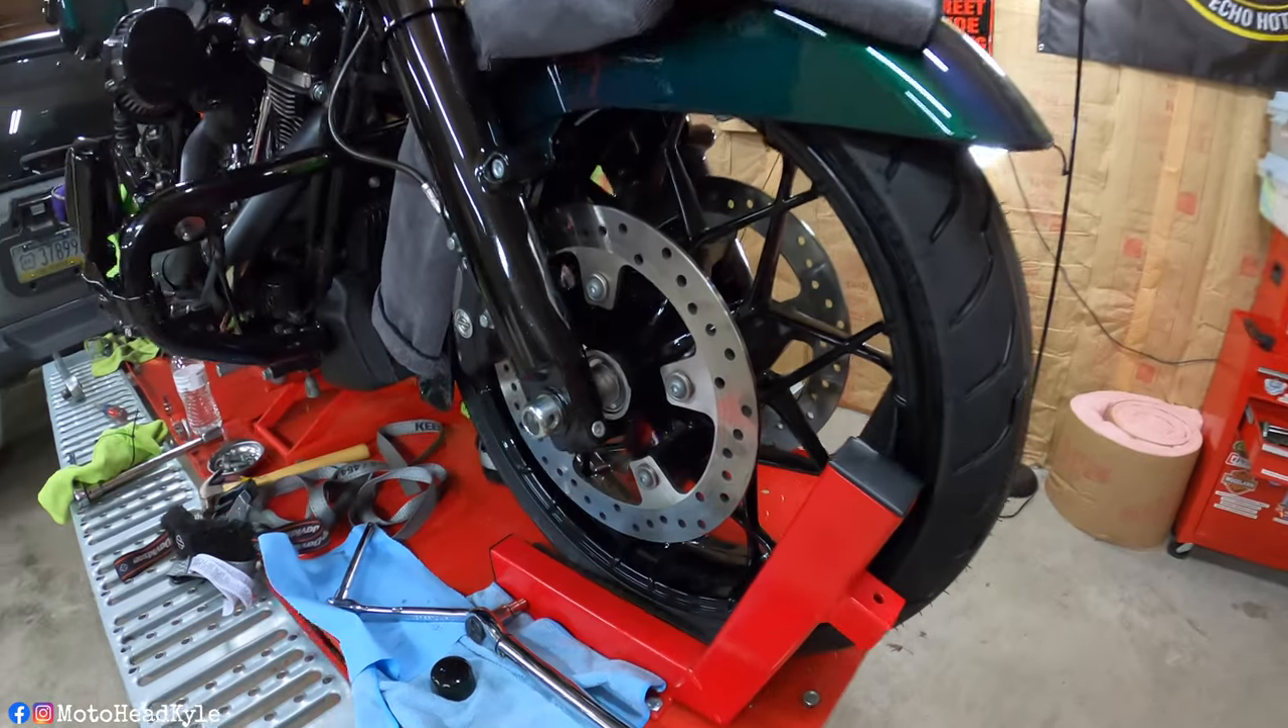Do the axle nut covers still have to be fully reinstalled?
Yes.